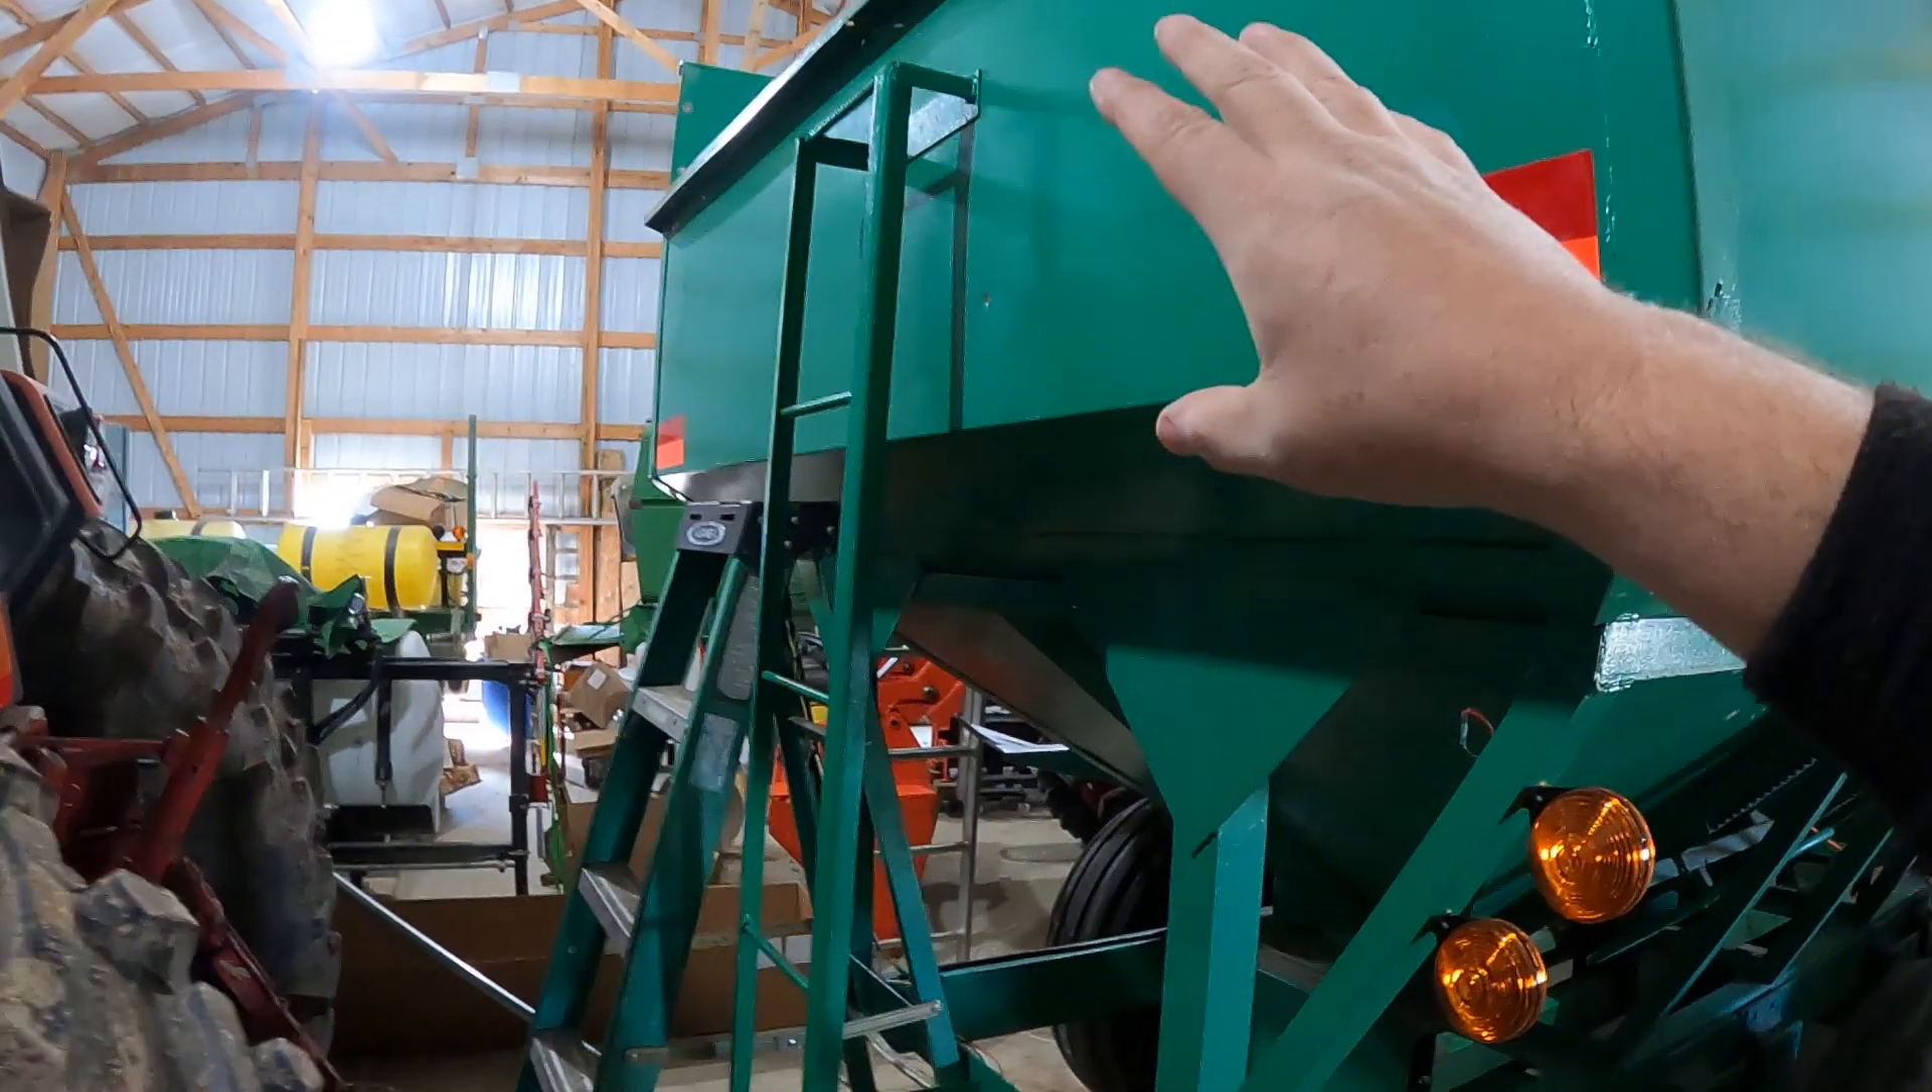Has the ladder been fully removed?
No.